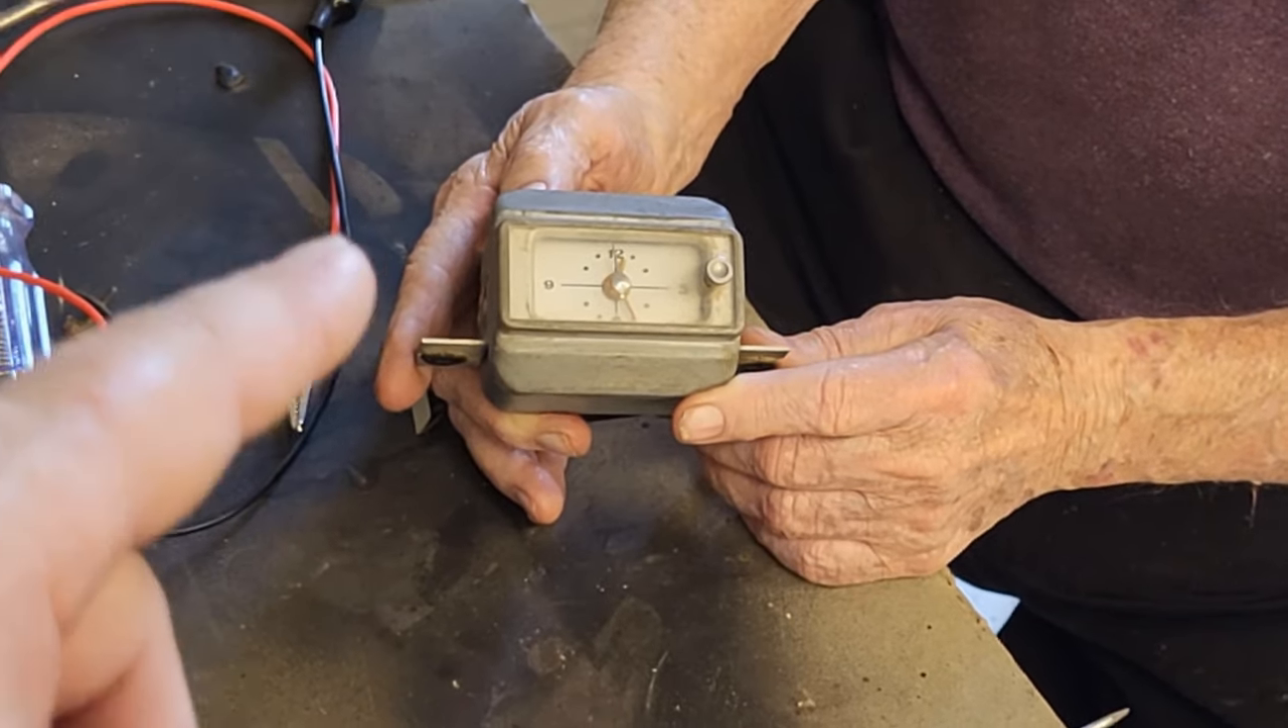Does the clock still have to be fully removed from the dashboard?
No.